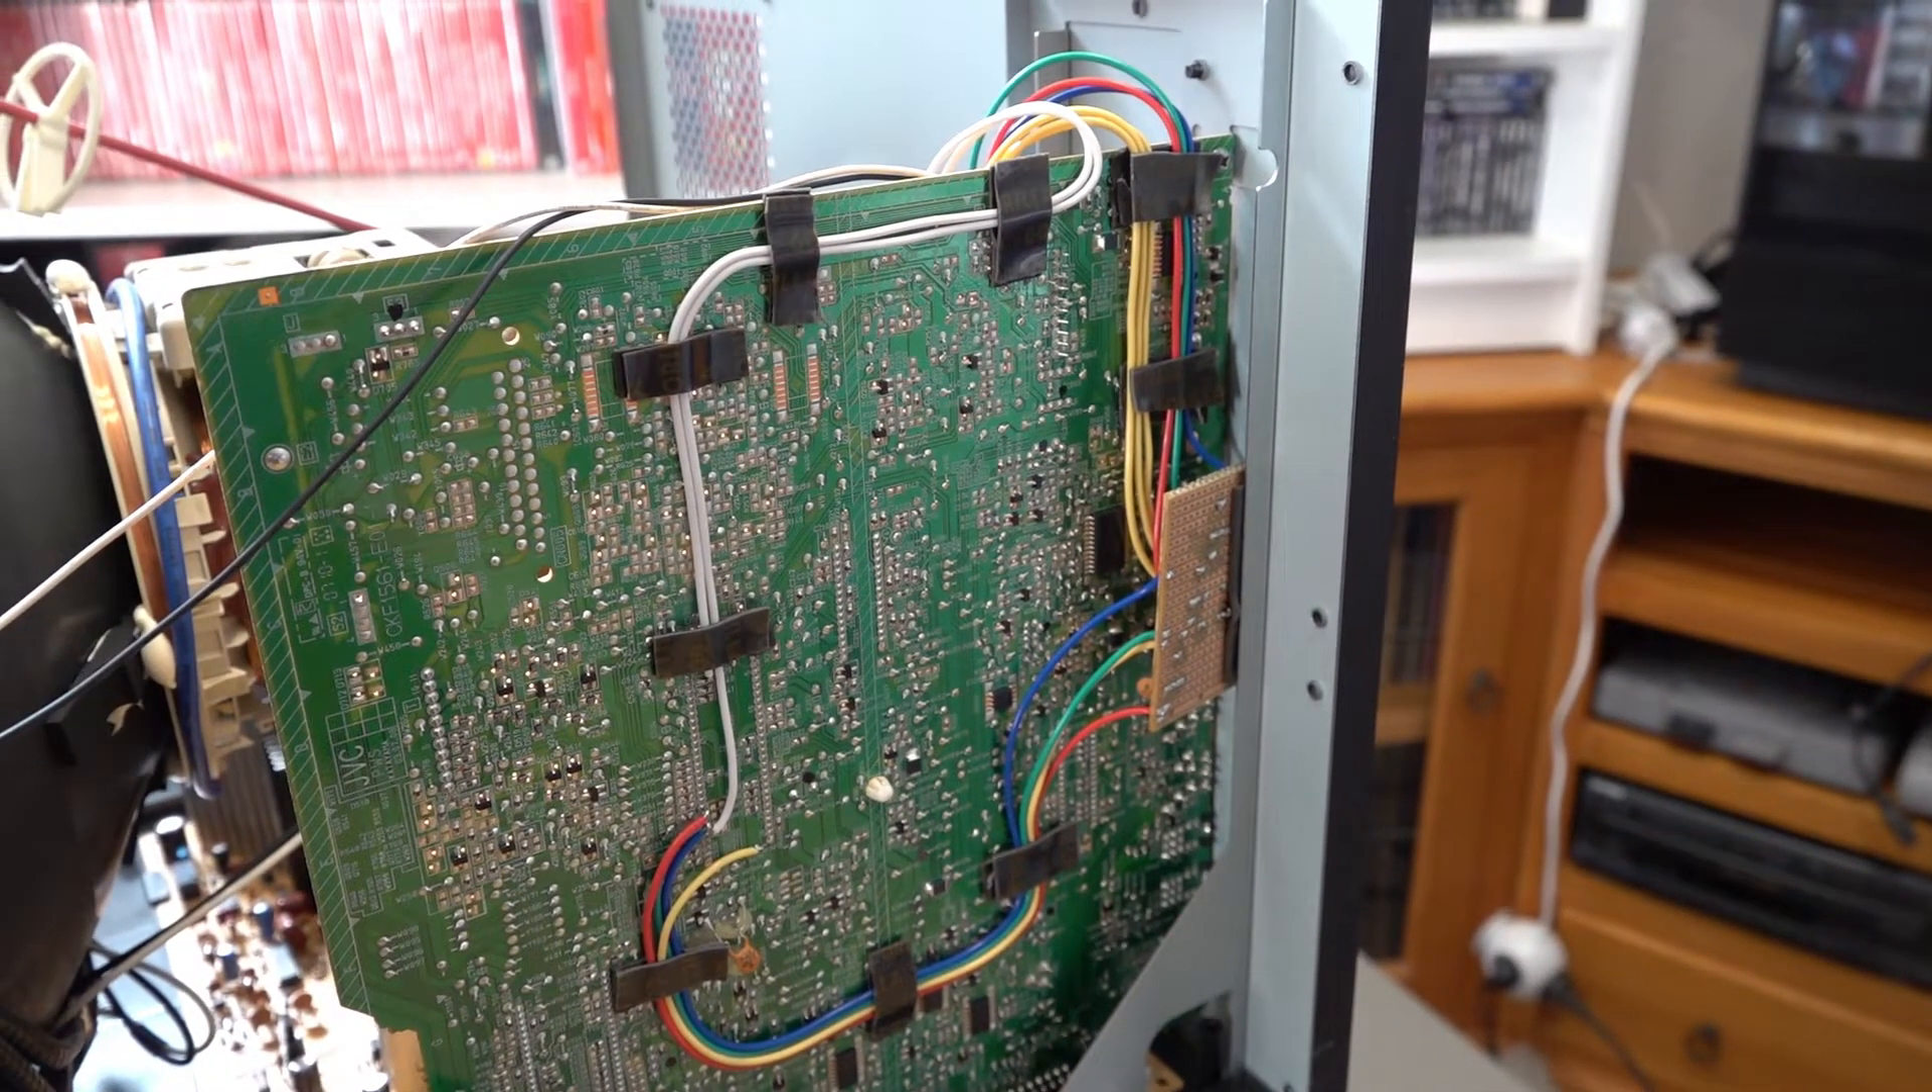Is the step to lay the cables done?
Yes.